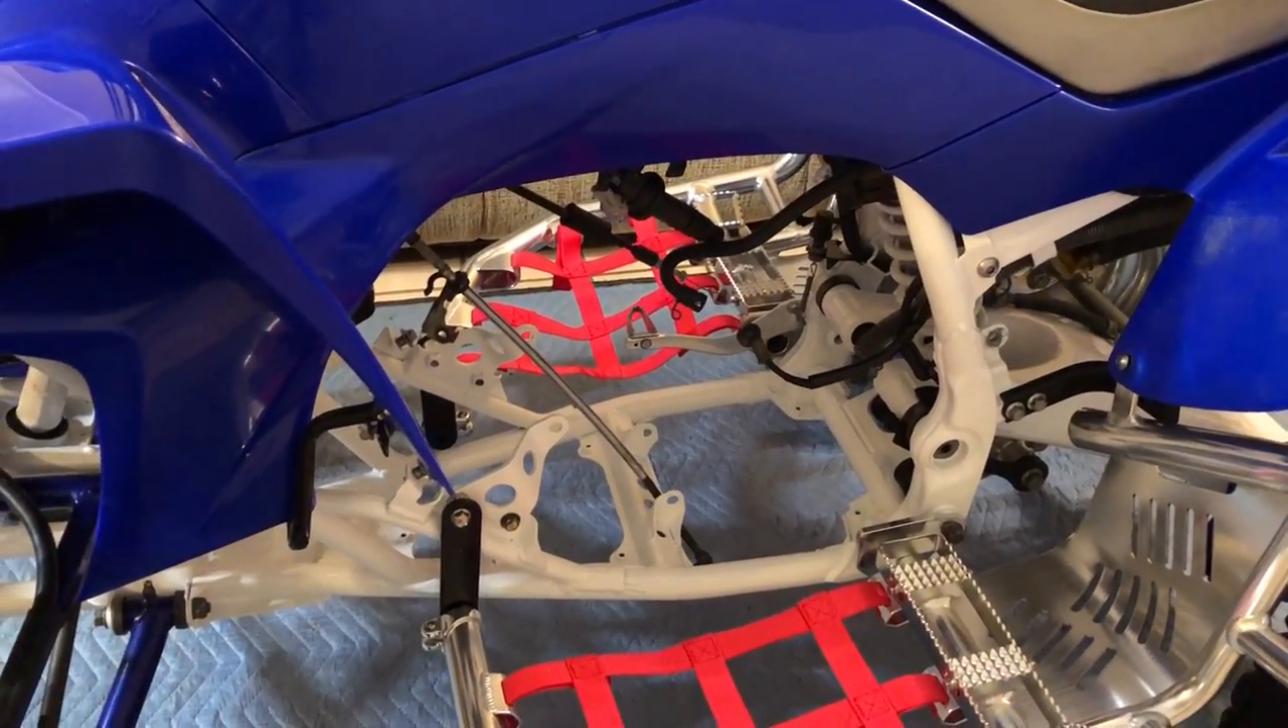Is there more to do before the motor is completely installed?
Yes.